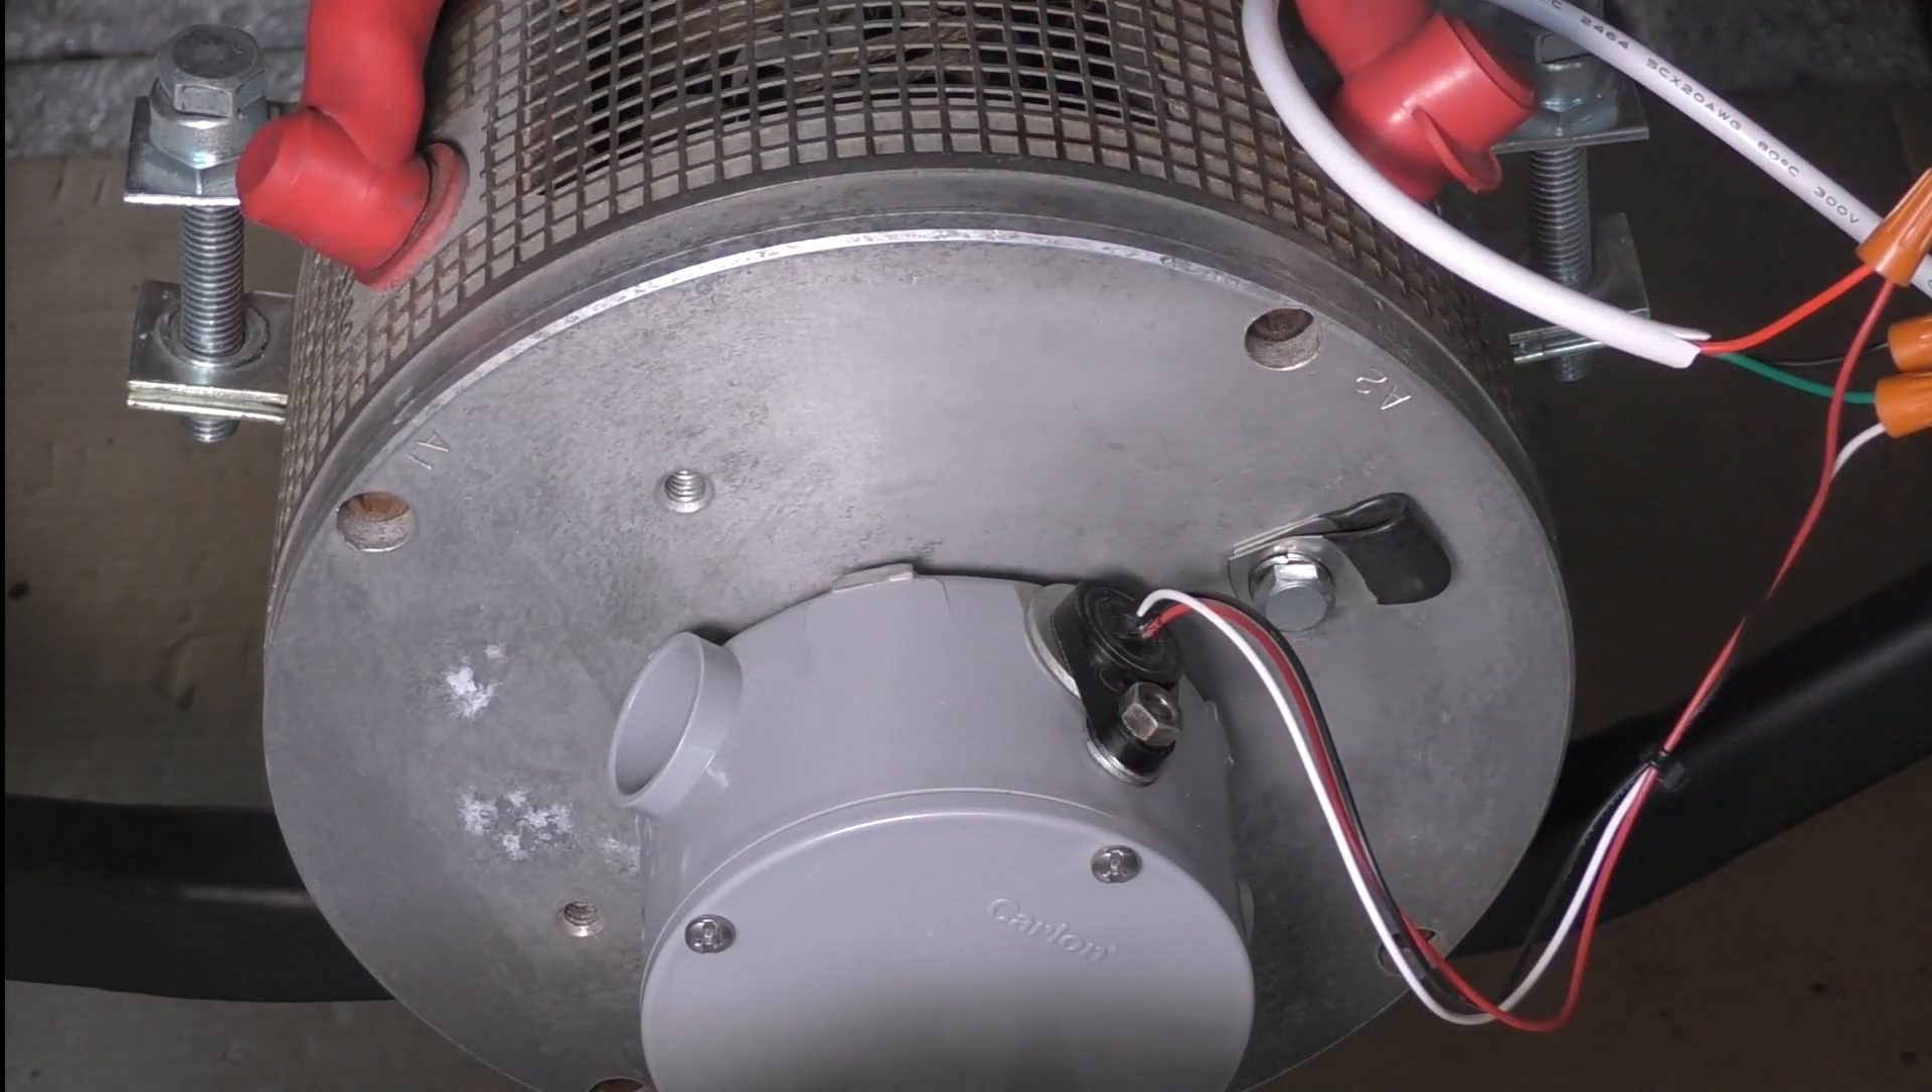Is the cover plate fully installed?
Yes.